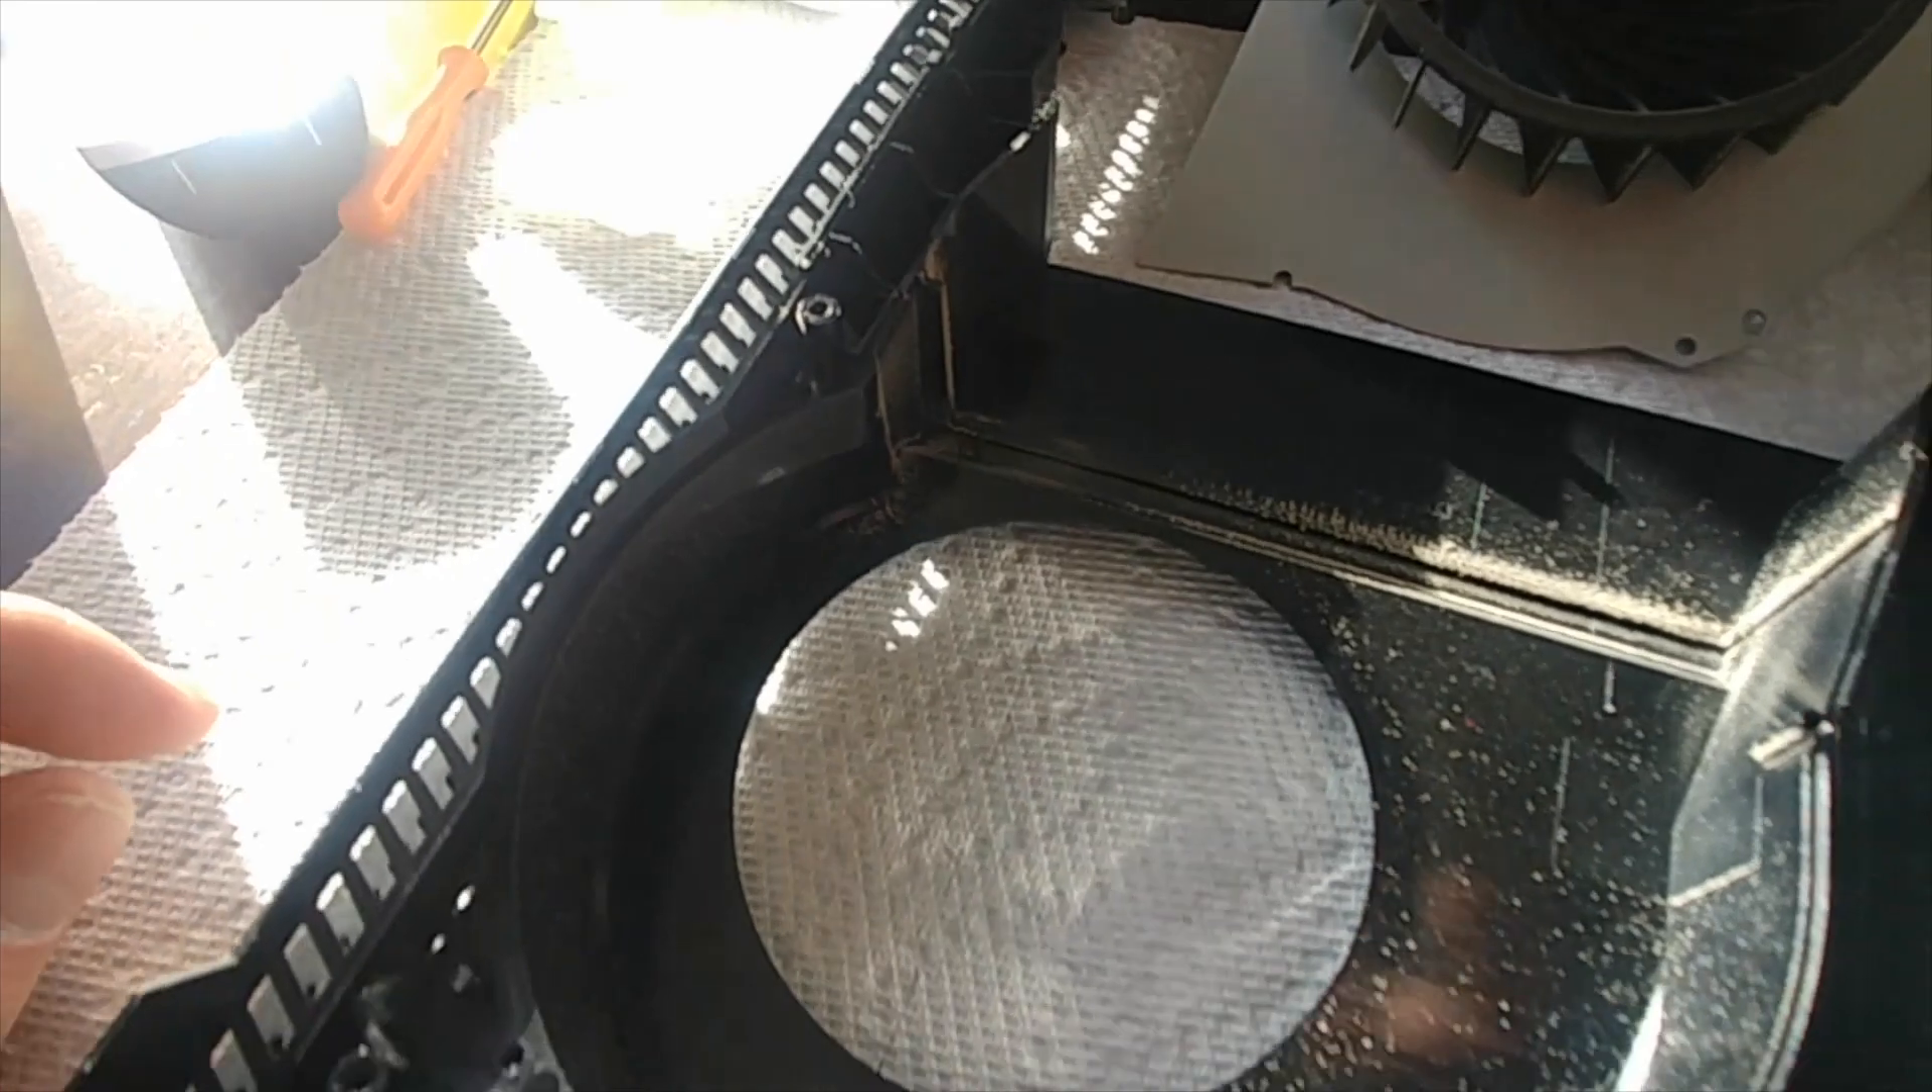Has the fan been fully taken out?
Yes.